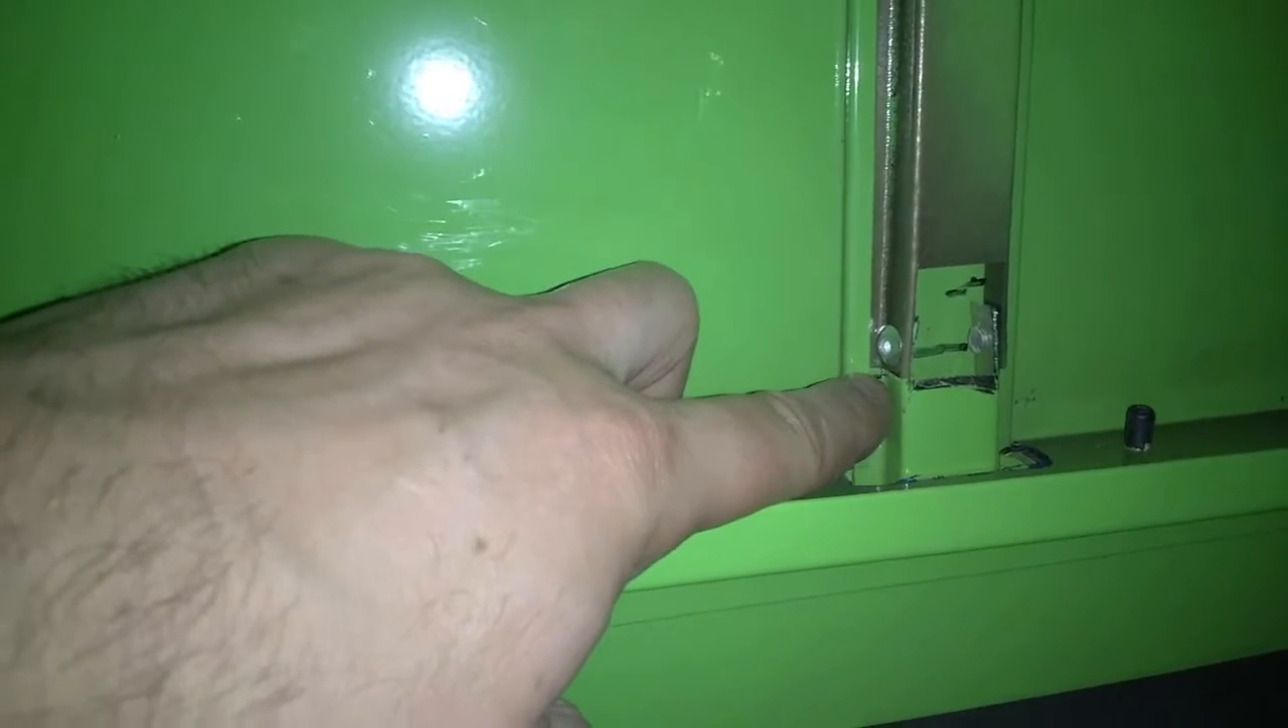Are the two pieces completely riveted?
Yes.